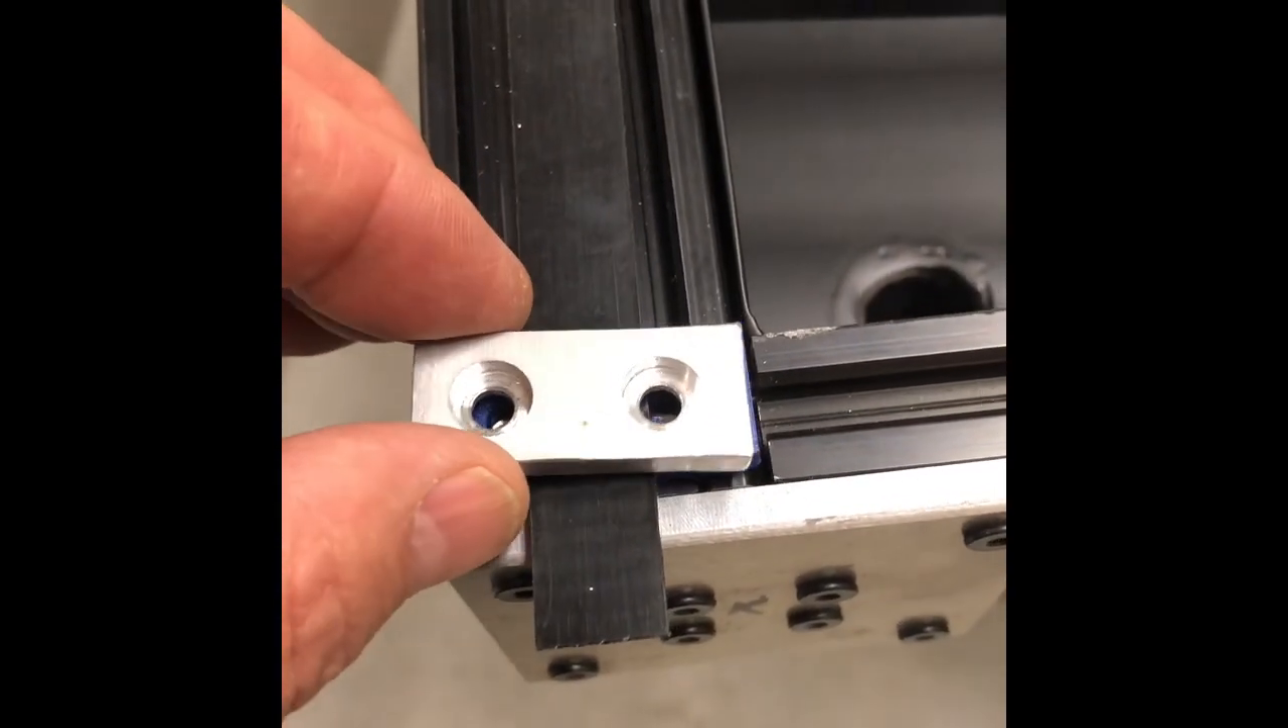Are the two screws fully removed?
Yes.